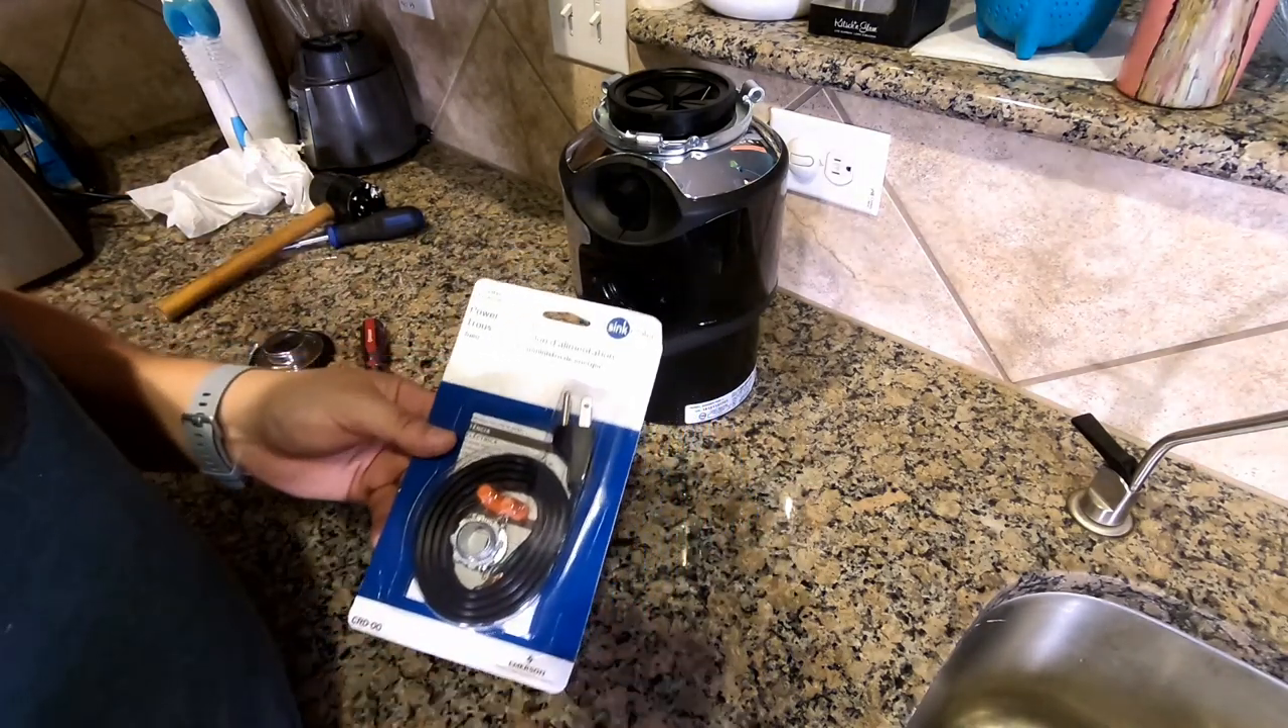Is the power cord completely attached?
No.